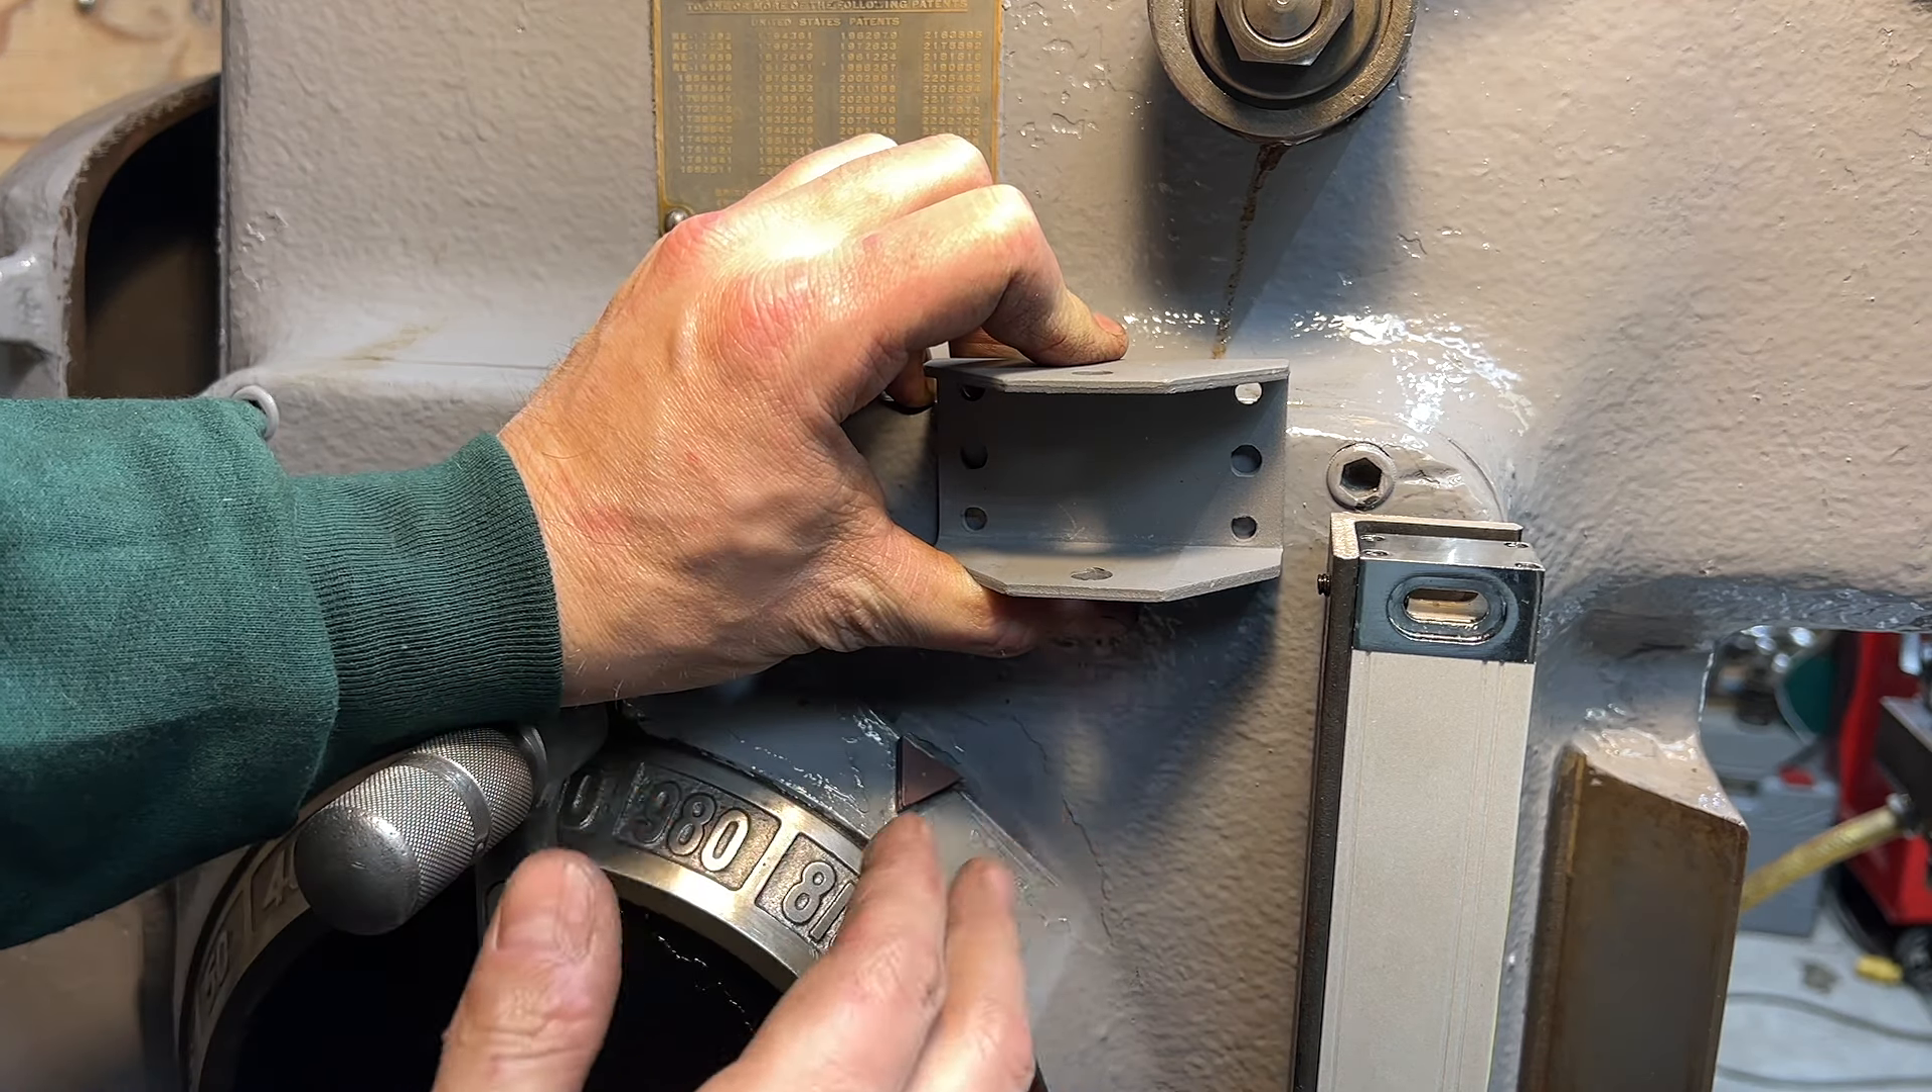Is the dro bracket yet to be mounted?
Yes.